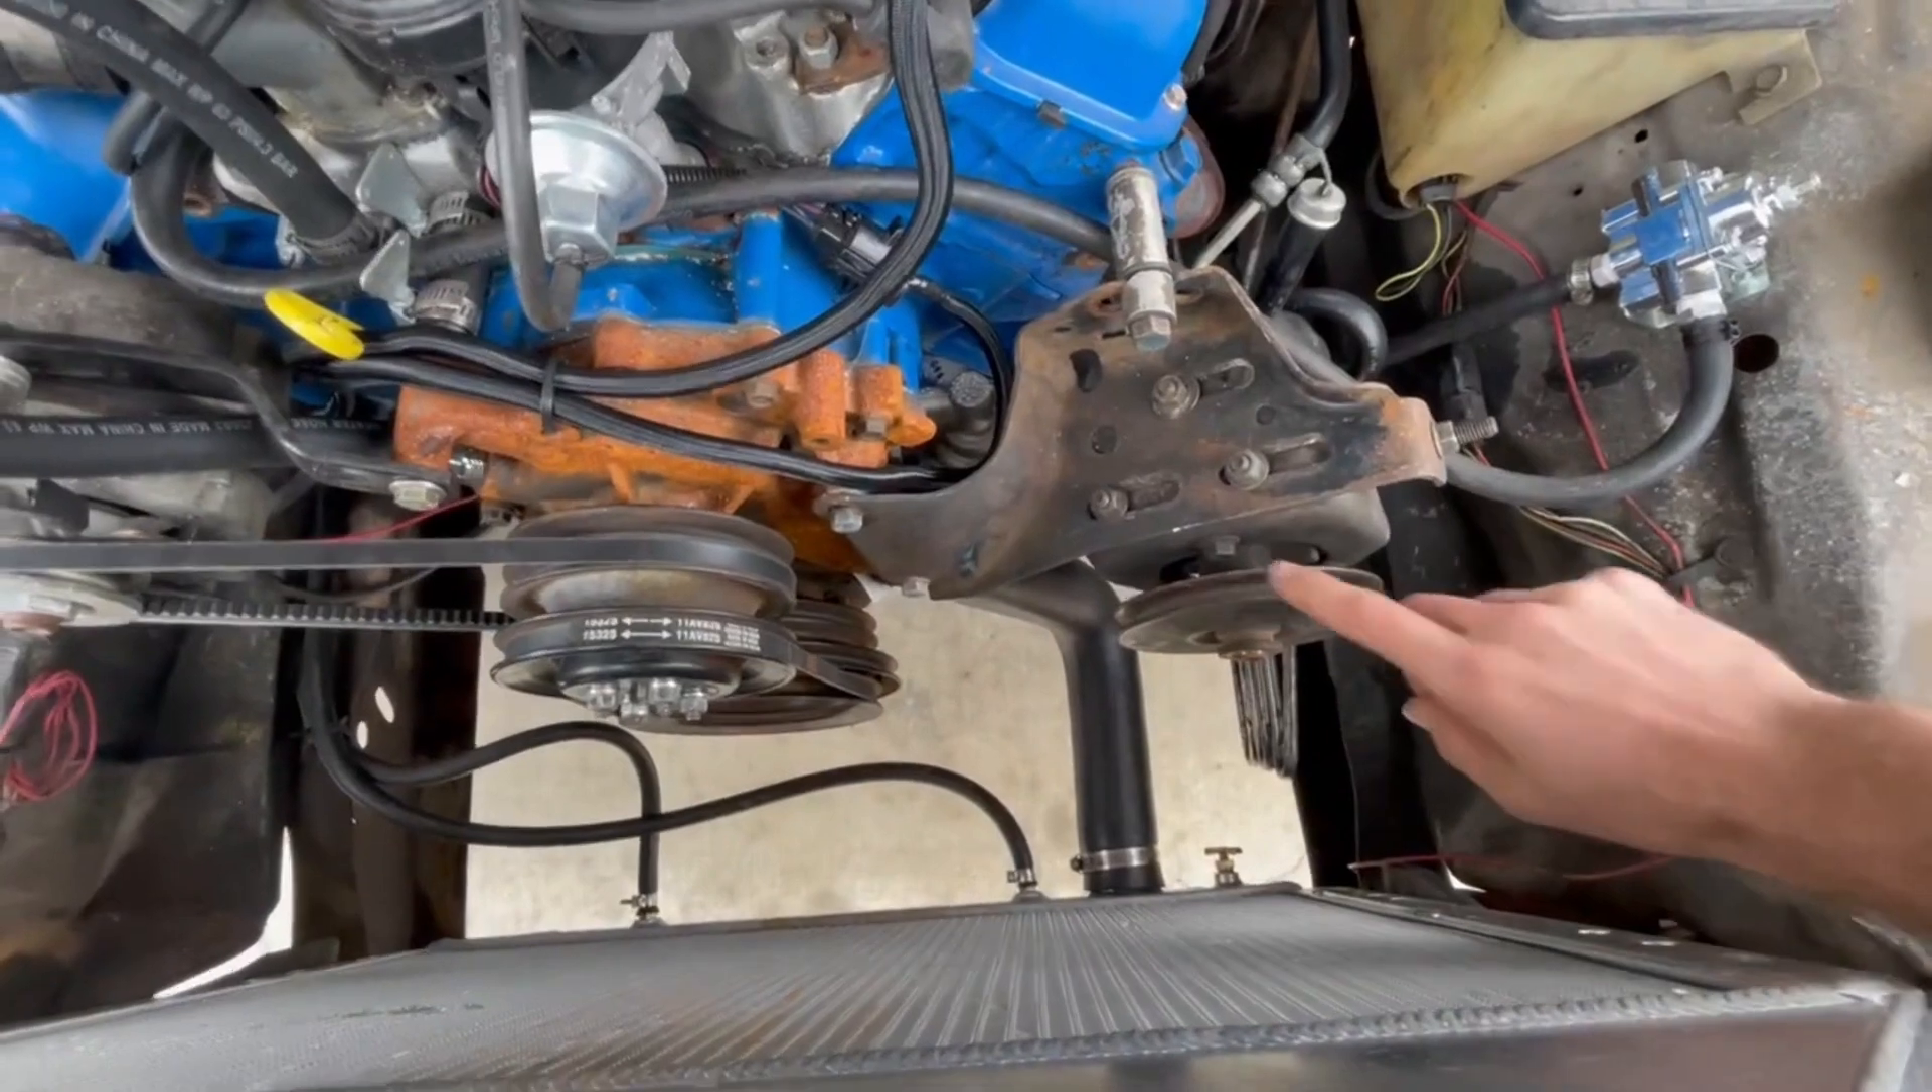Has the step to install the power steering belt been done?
No.